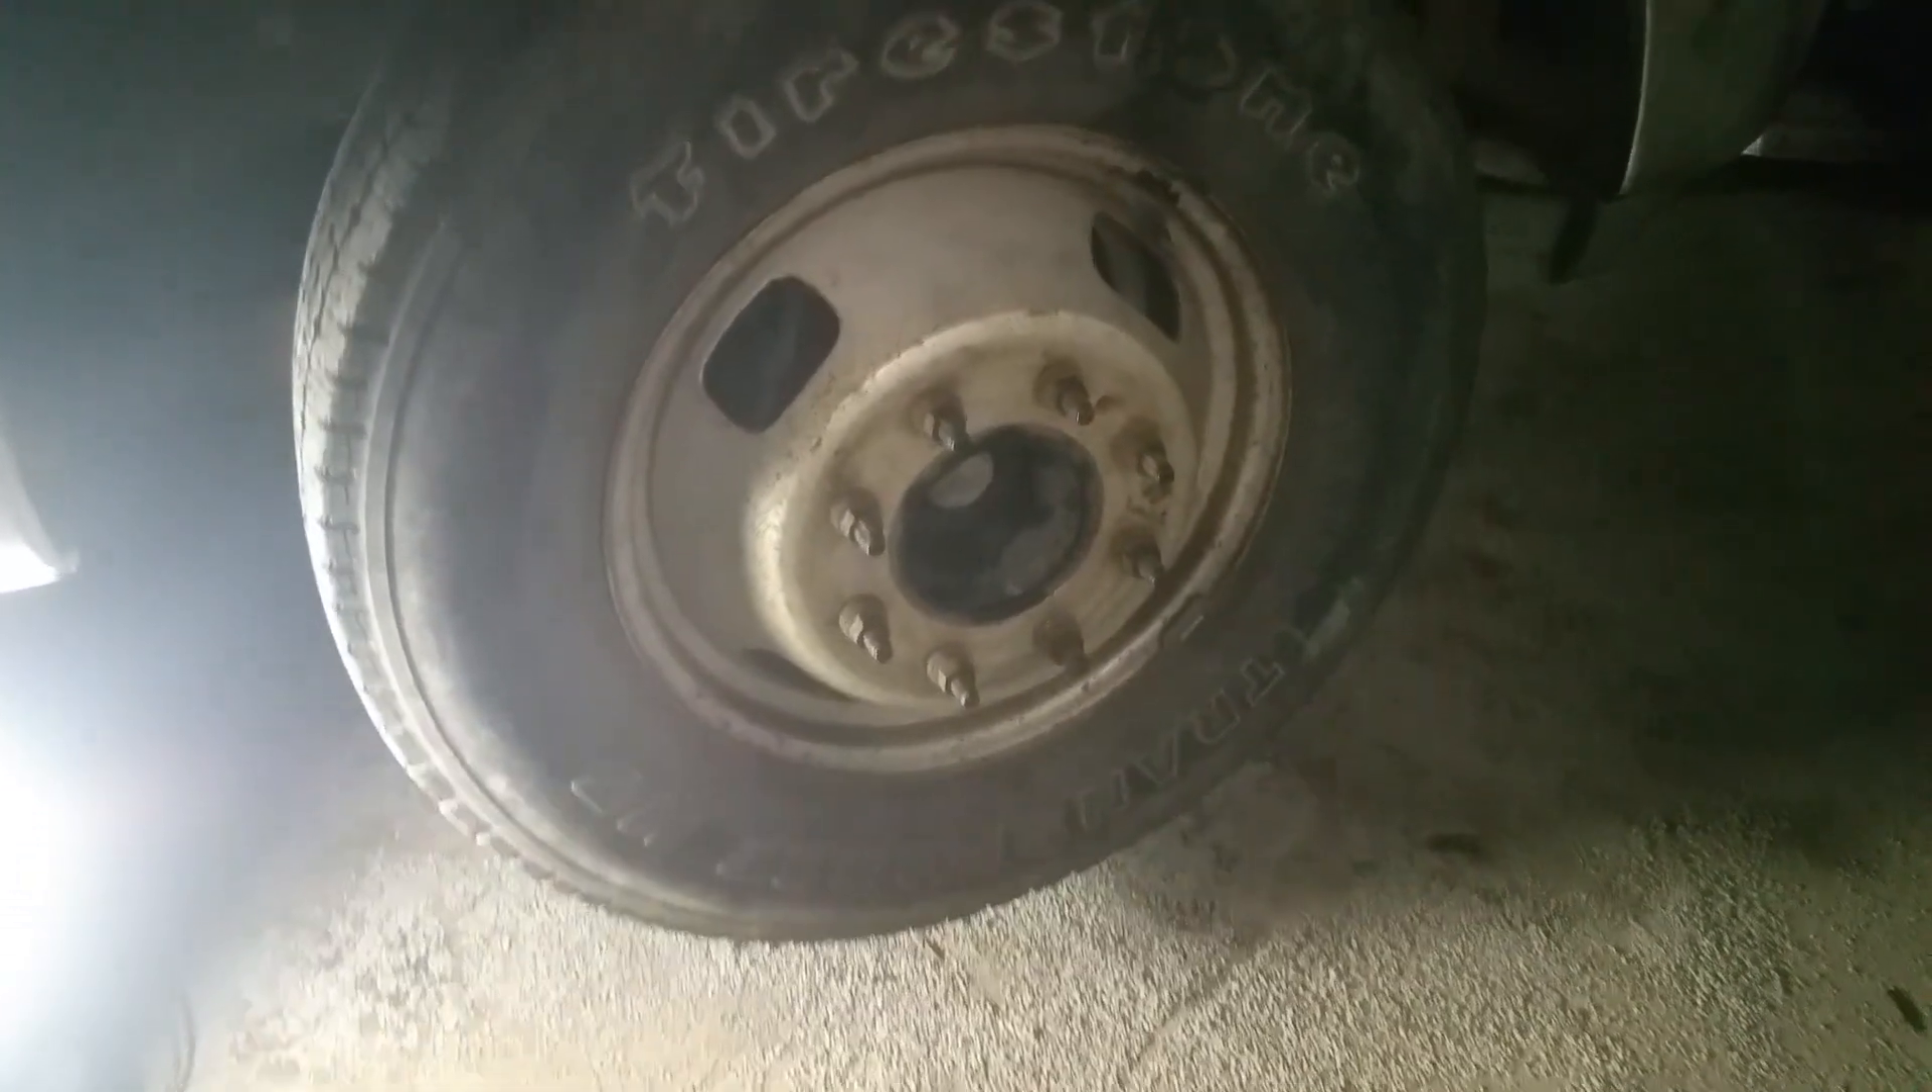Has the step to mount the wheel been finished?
Yes.